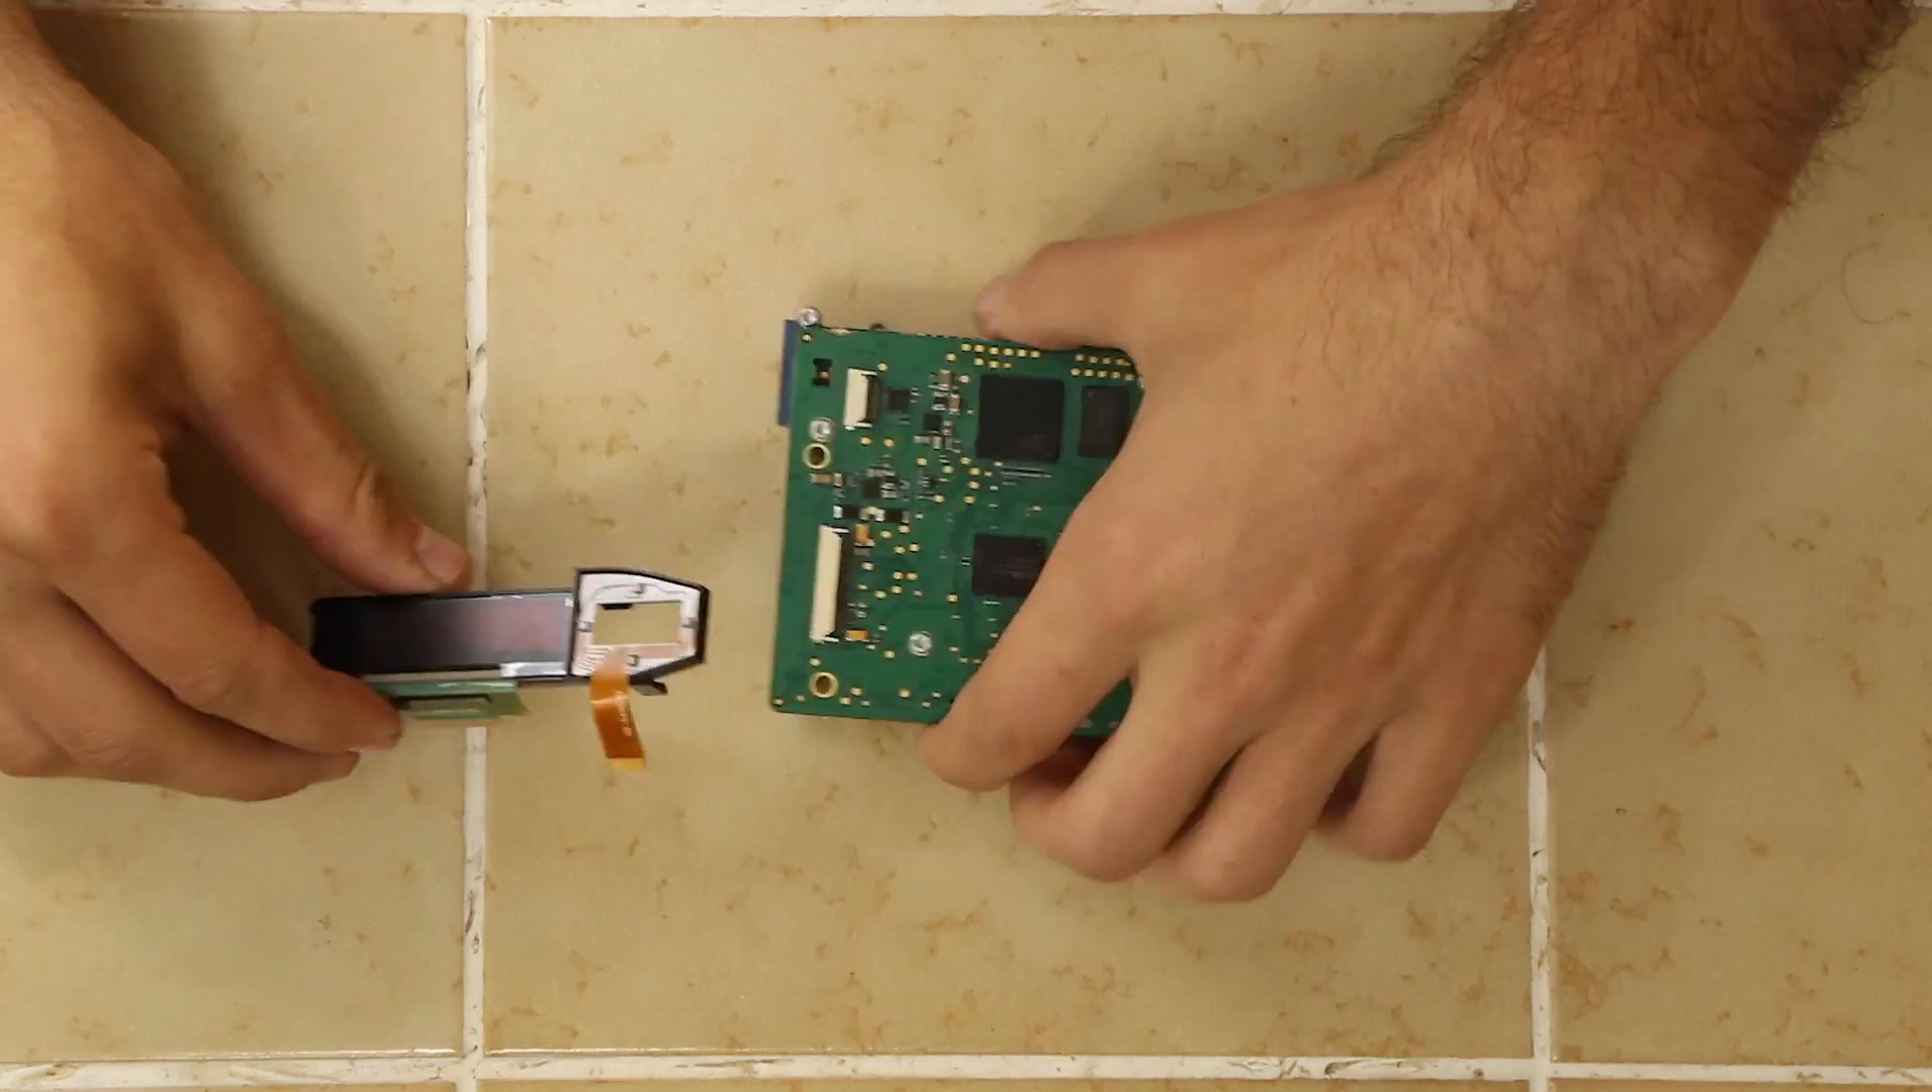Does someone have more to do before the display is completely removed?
No.